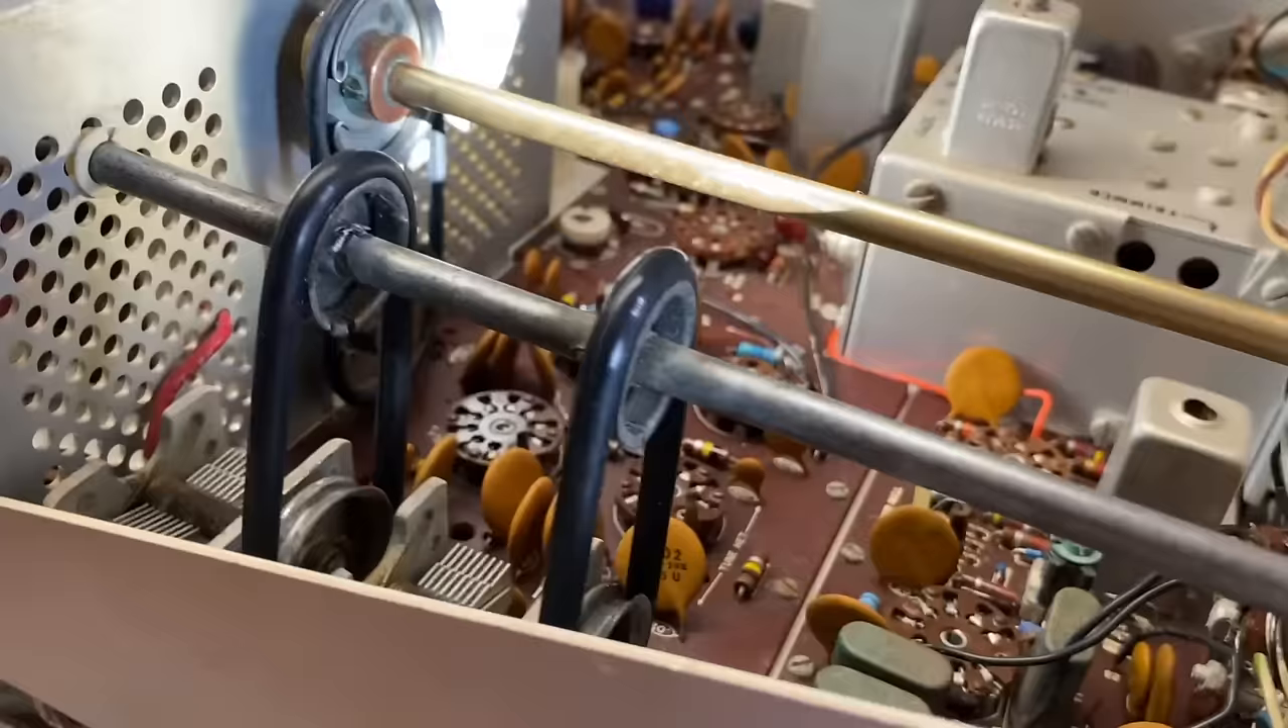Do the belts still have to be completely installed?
No.